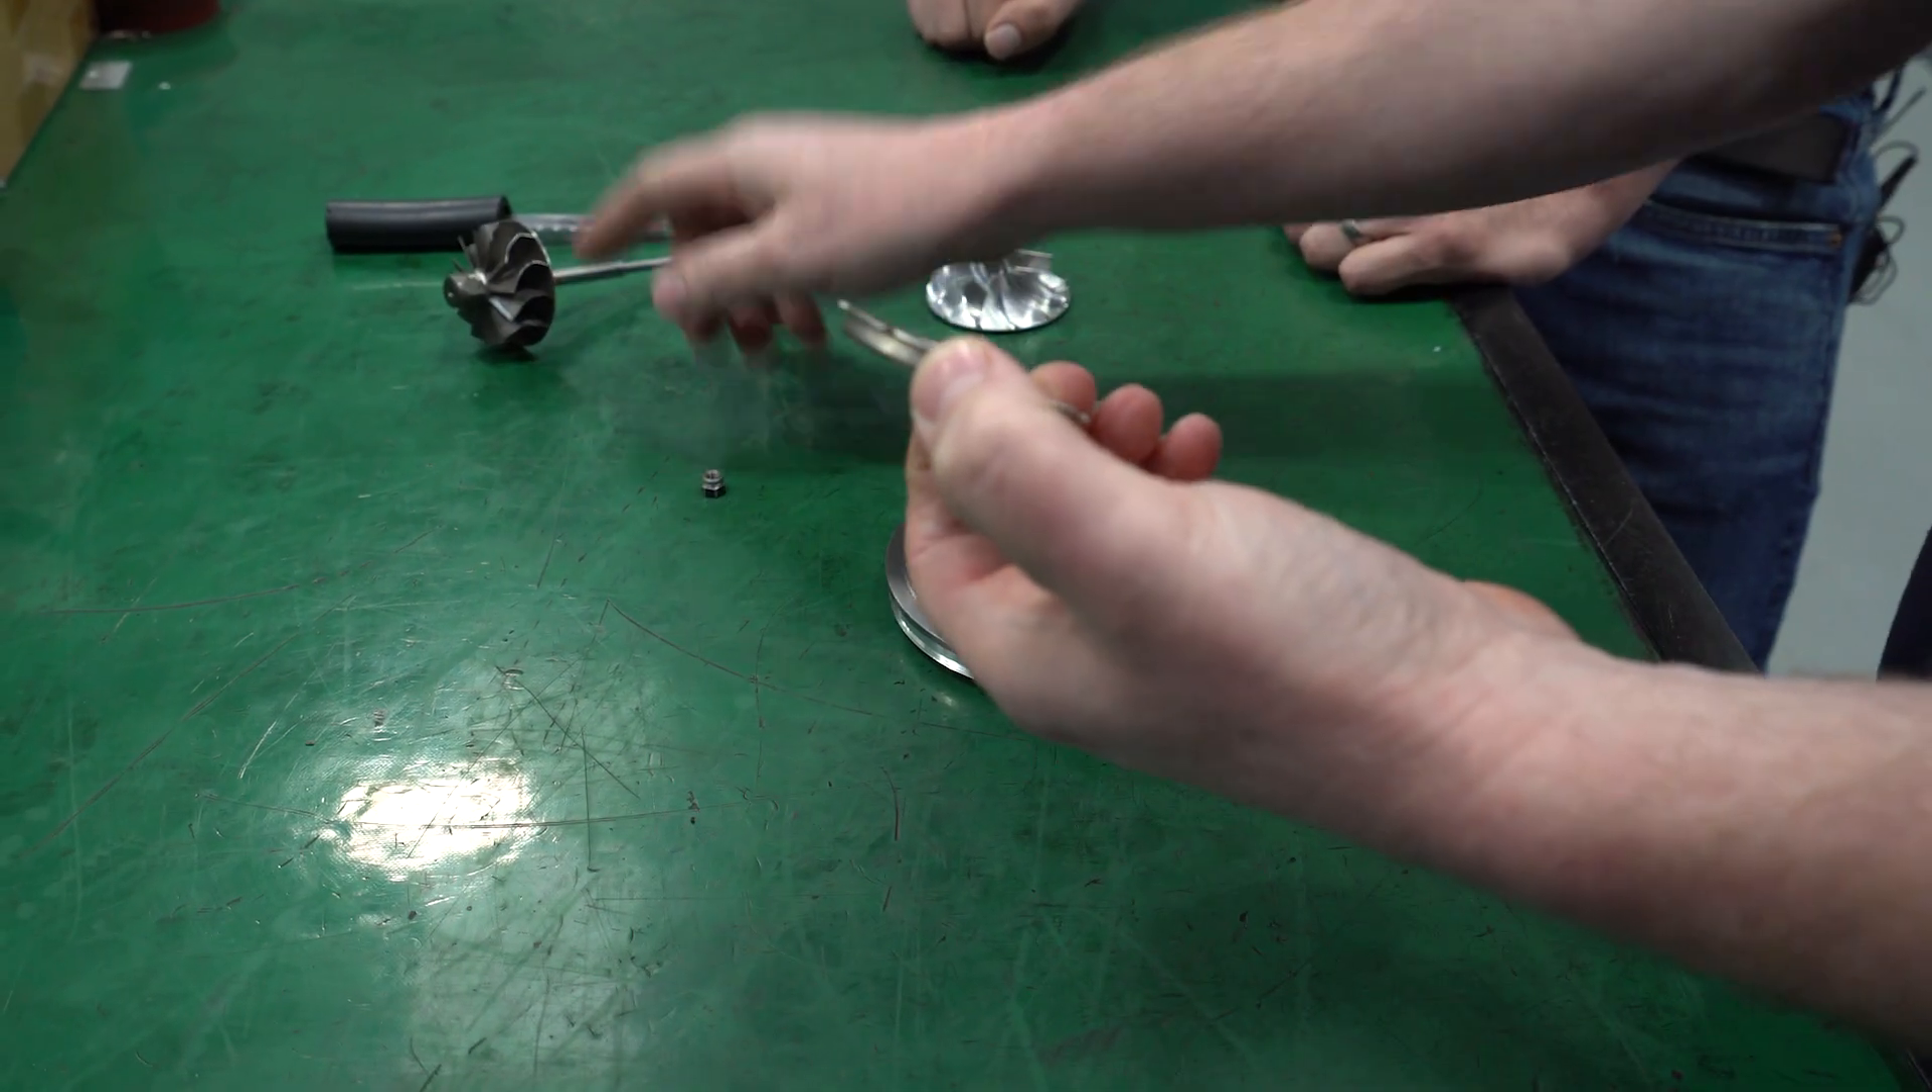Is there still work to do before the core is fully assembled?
Yes.